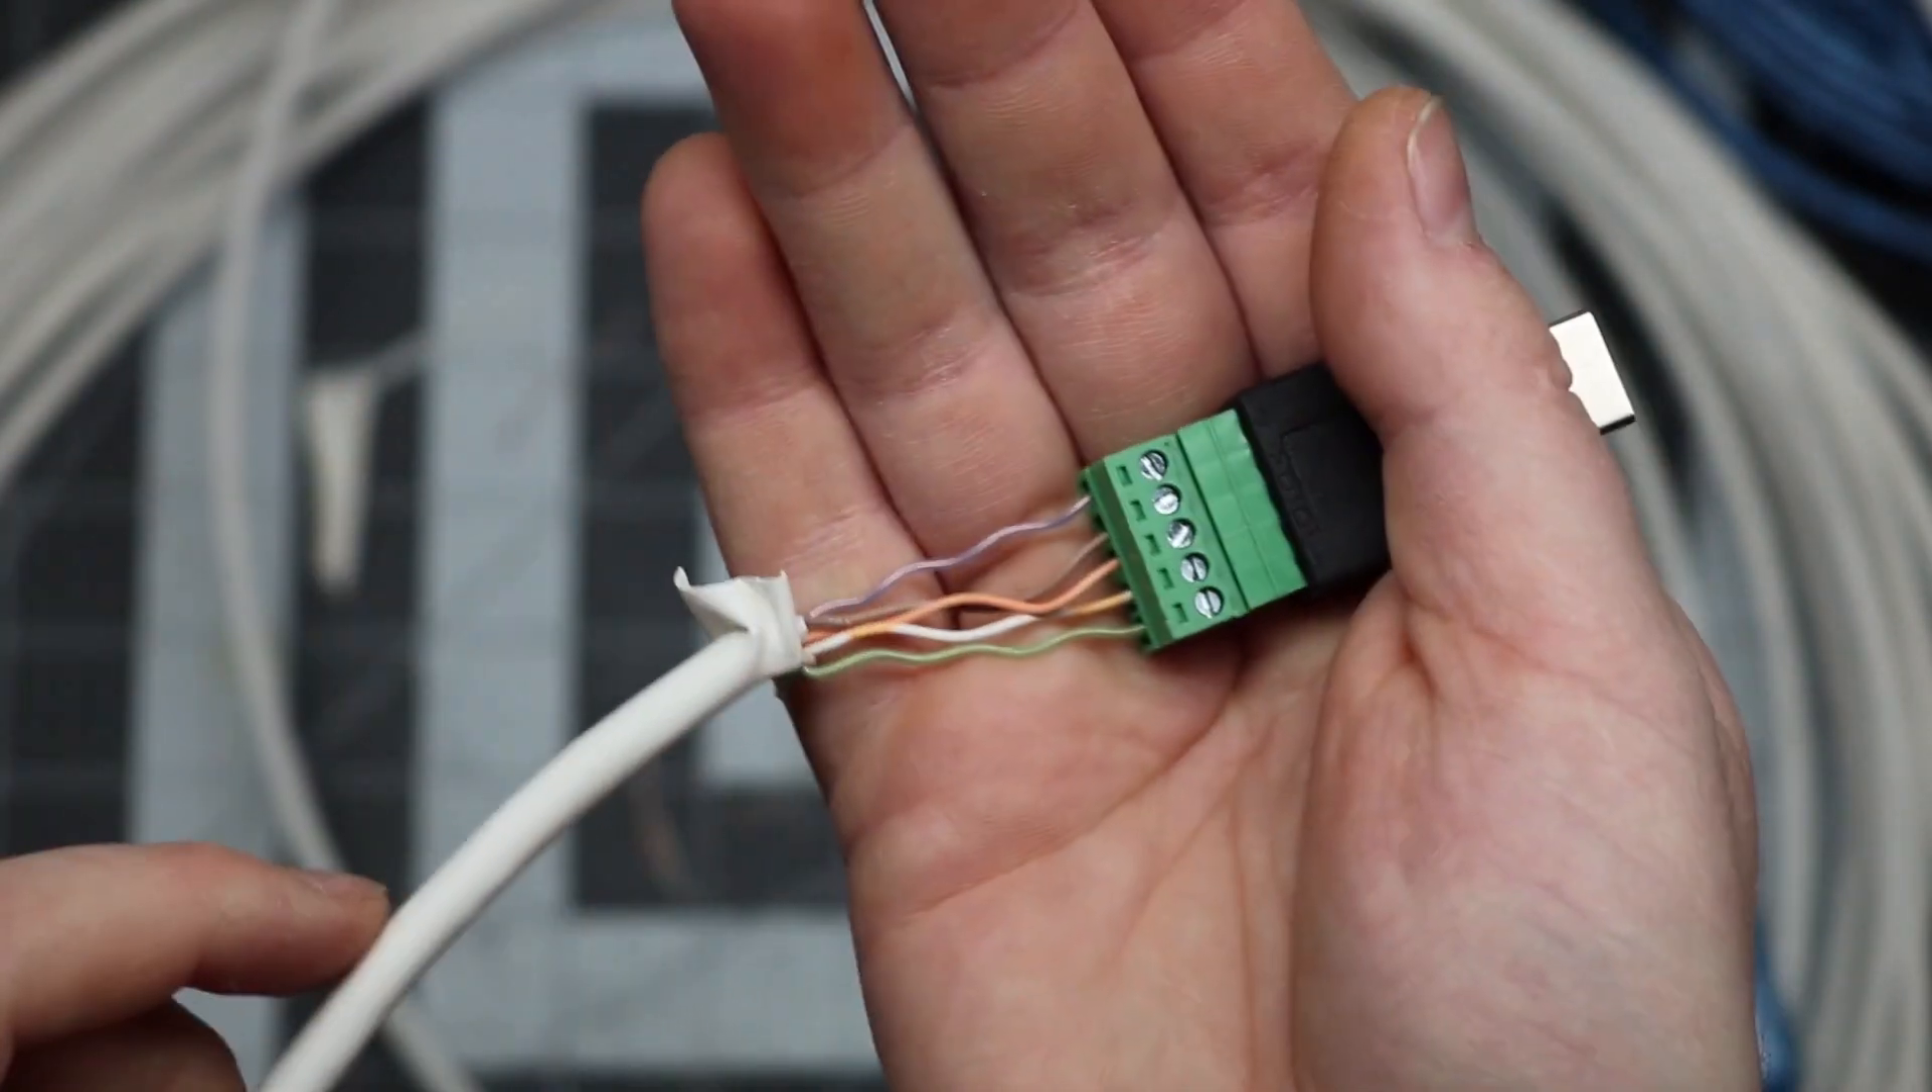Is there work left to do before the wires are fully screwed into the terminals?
No.